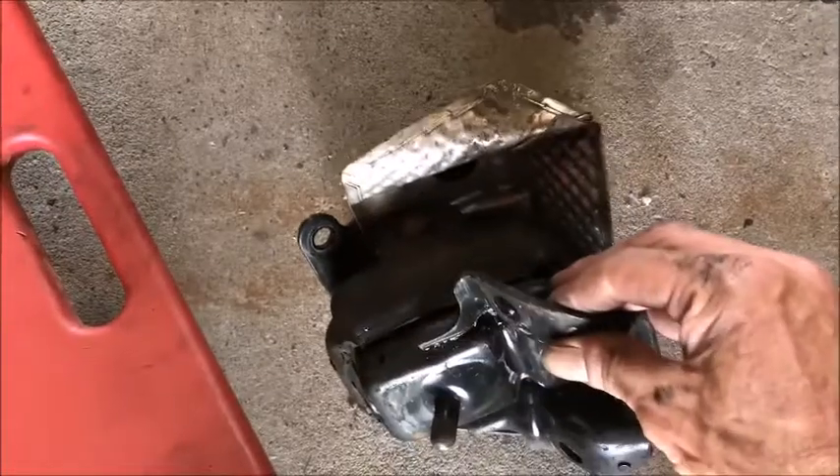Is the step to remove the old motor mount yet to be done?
No.